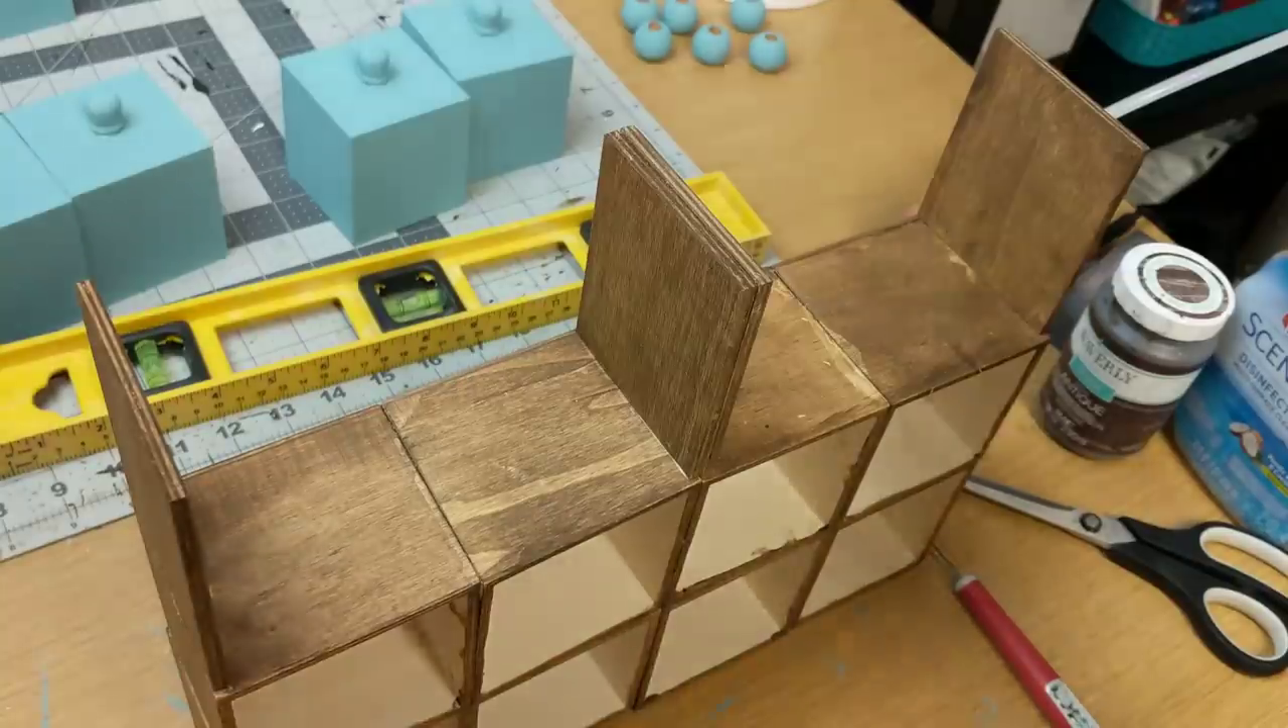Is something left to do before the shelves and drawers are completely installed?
Yes.